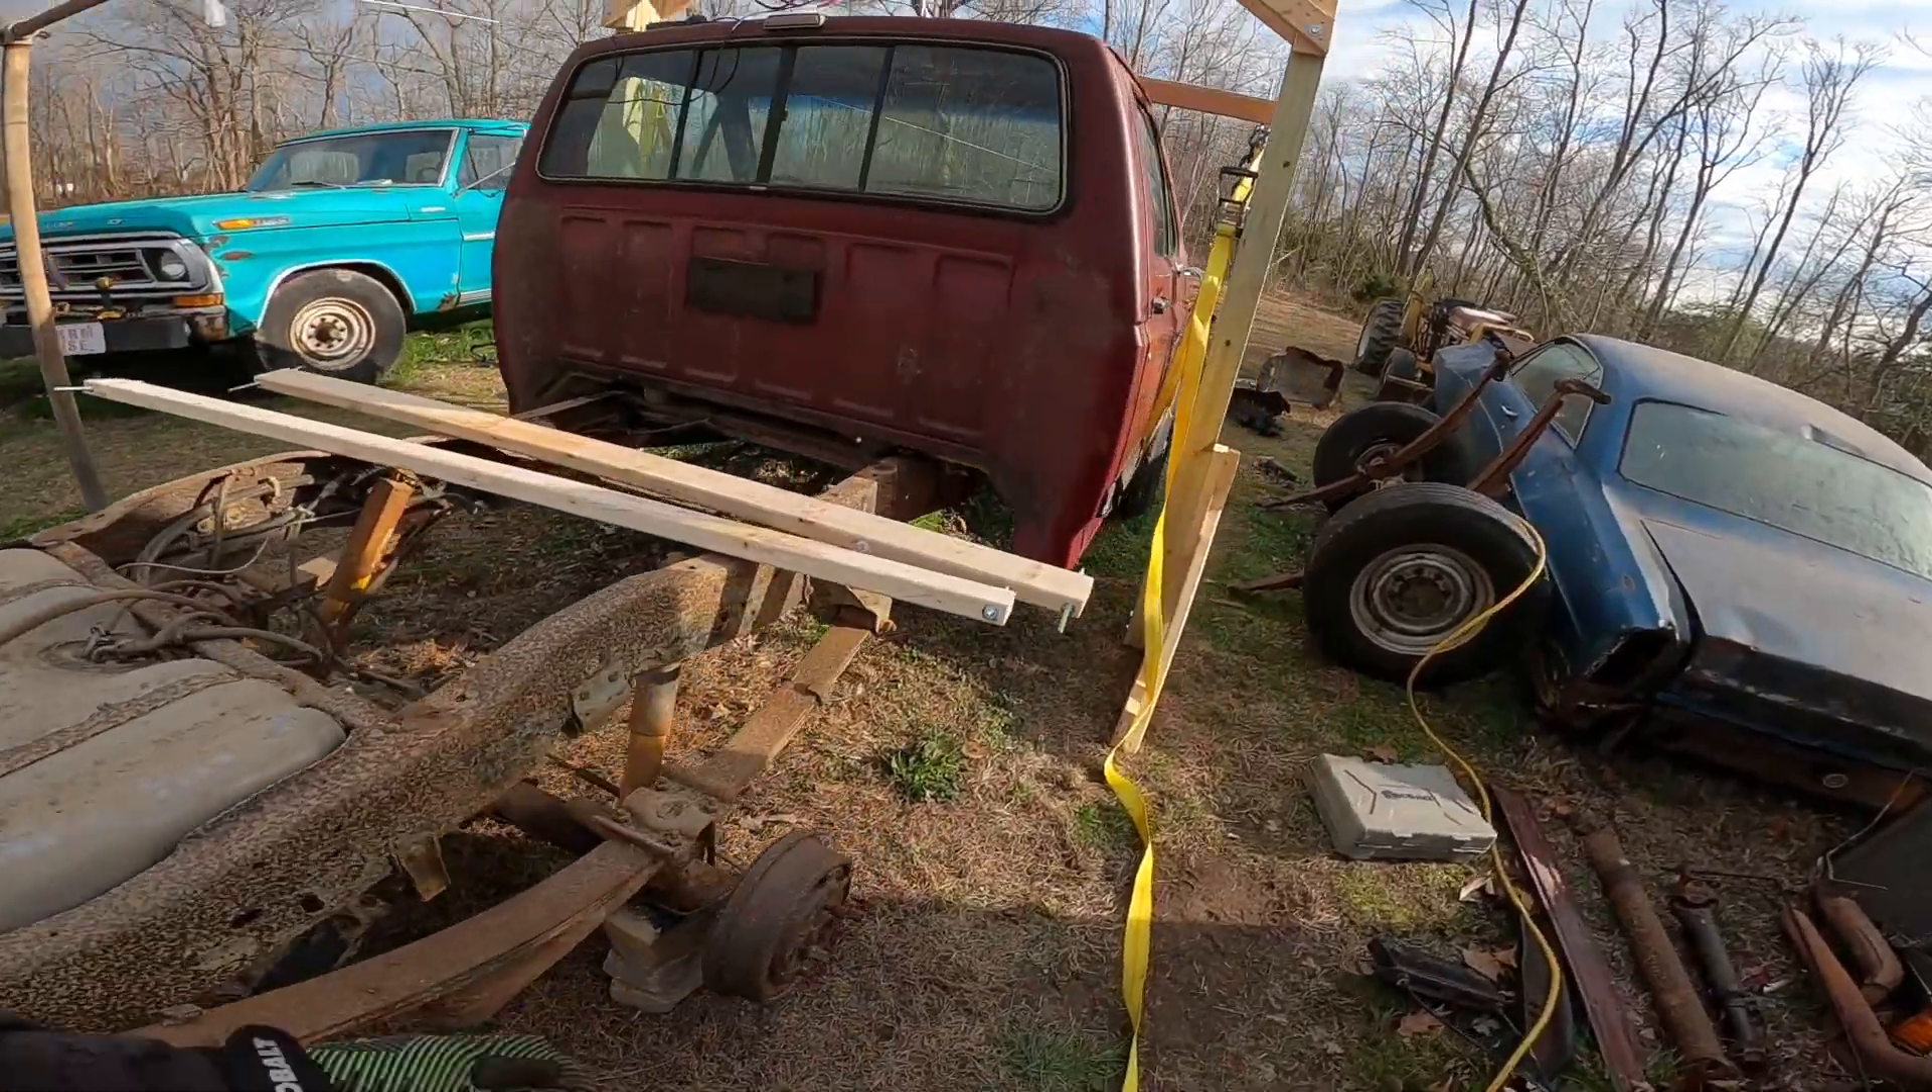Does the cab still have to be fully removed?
Yes.